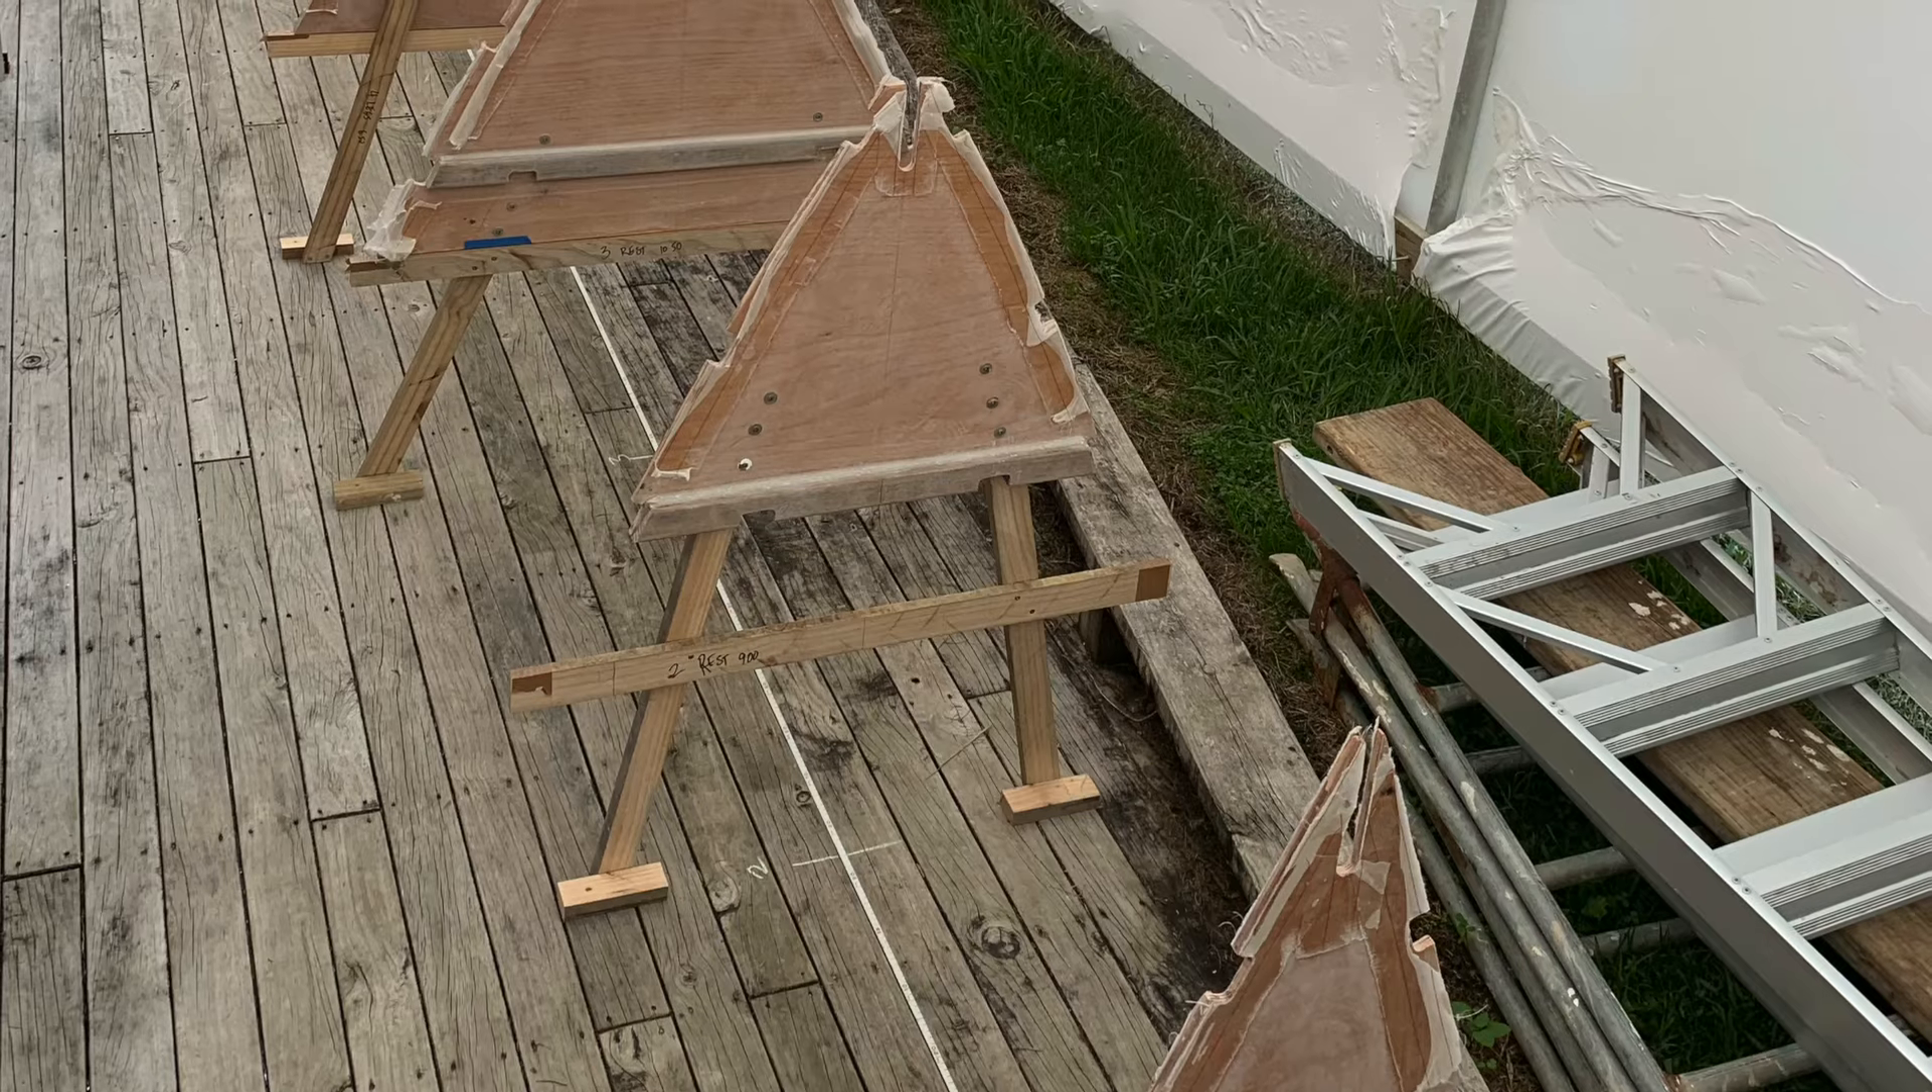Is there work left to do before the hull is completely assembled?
Yes.